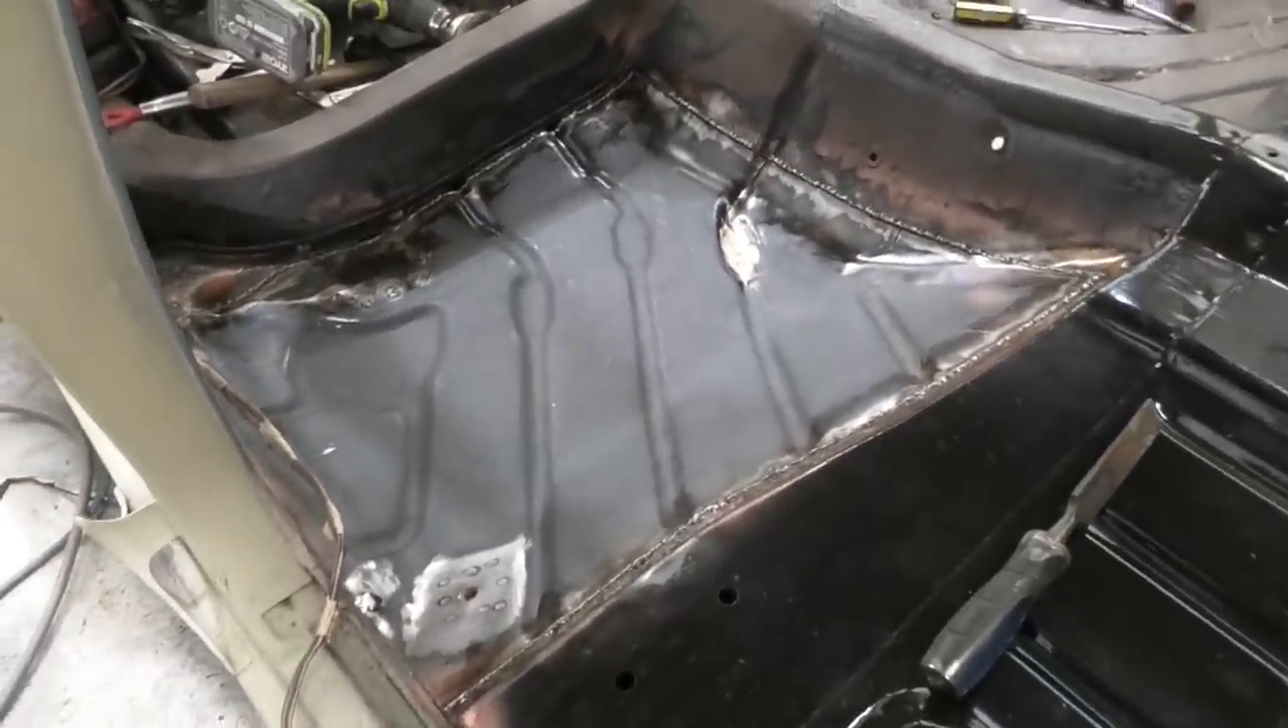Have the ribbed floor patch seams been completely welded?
Yes.